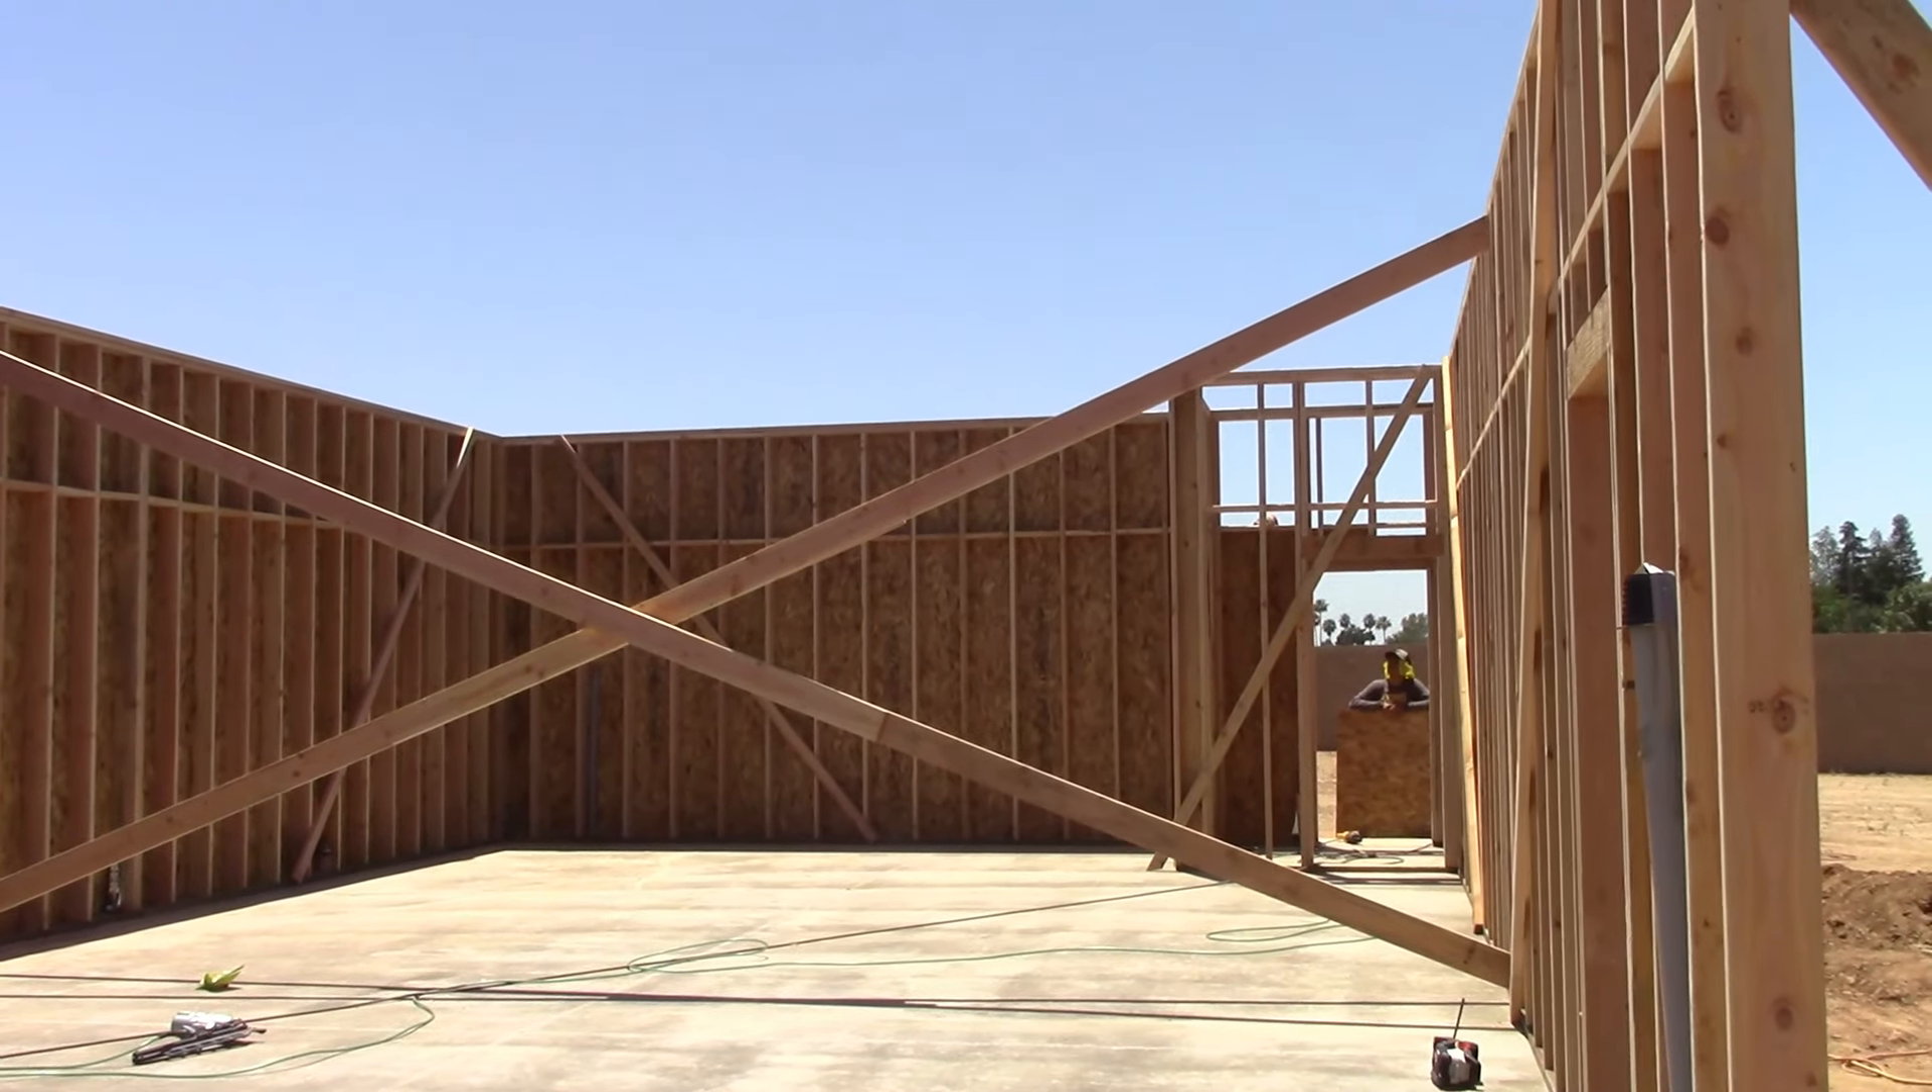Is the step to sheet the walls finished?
No.